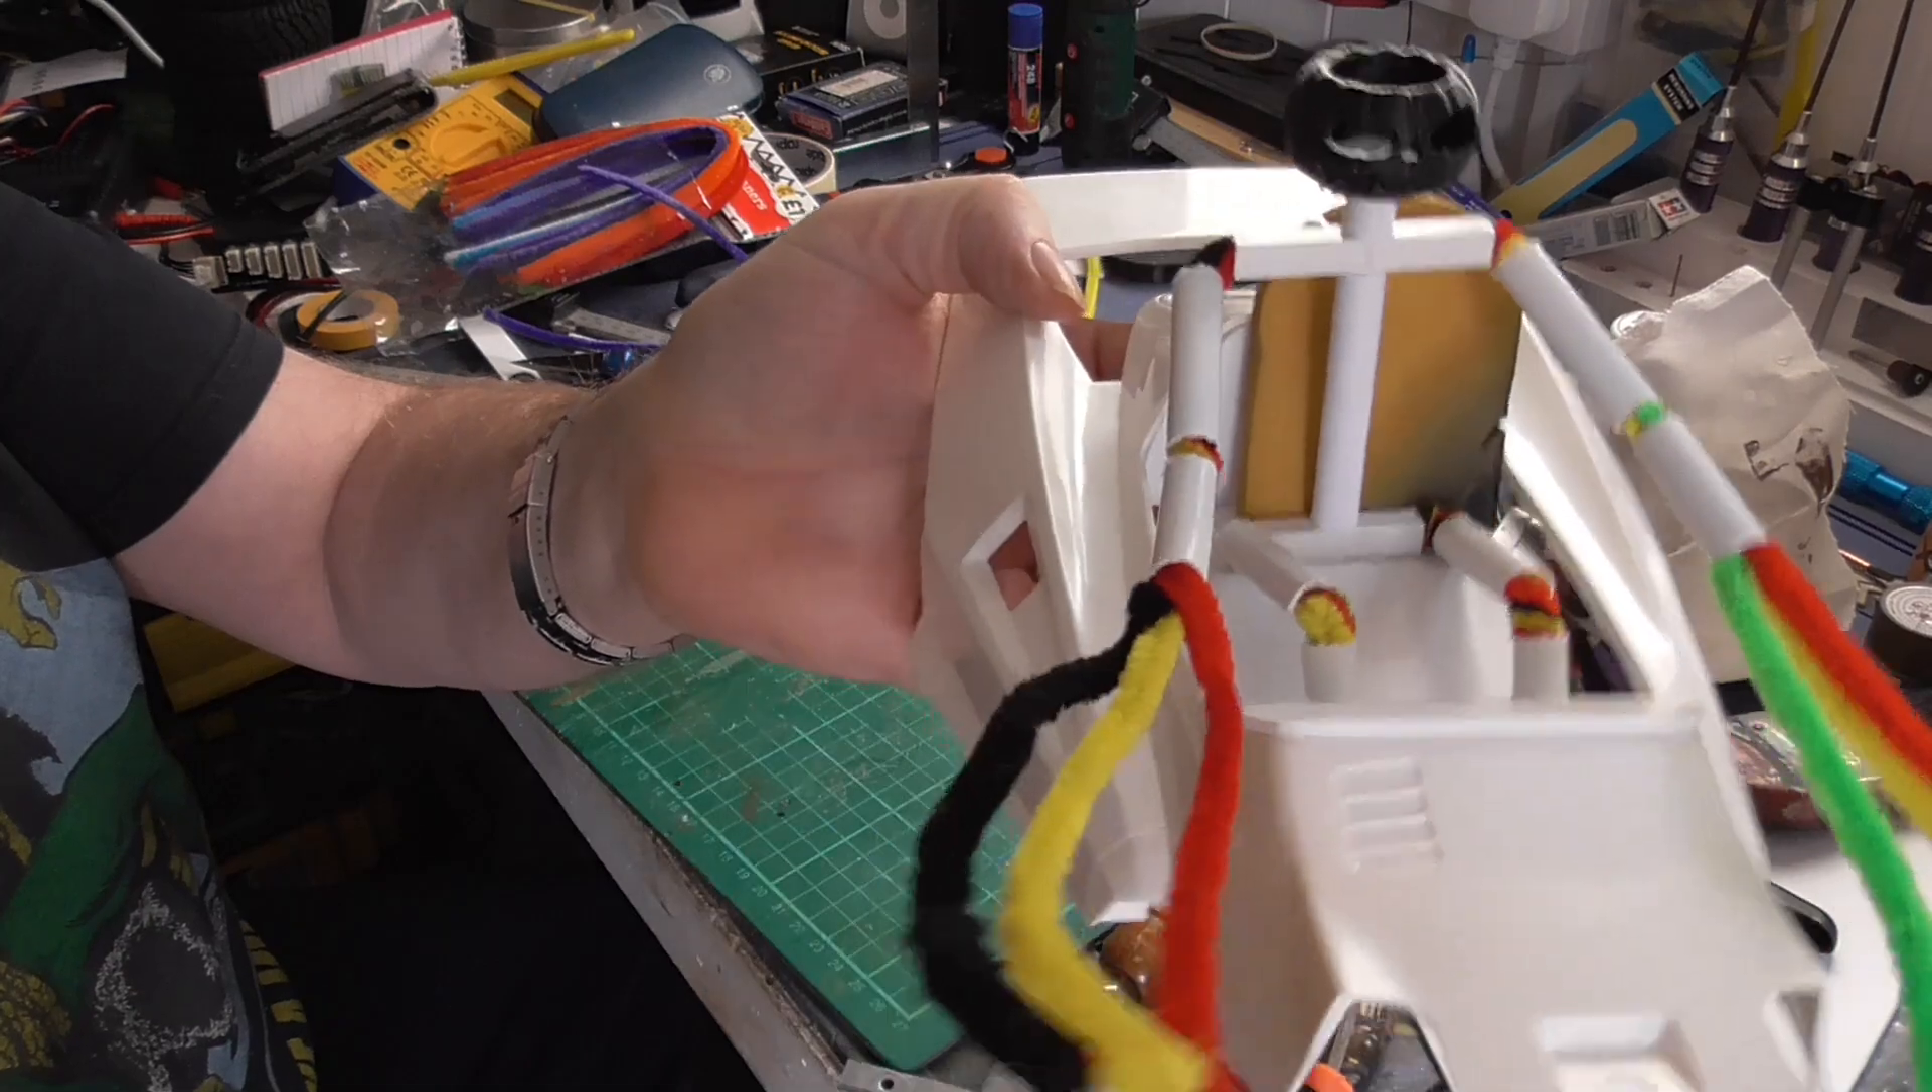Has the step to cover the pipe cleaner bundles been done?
No.